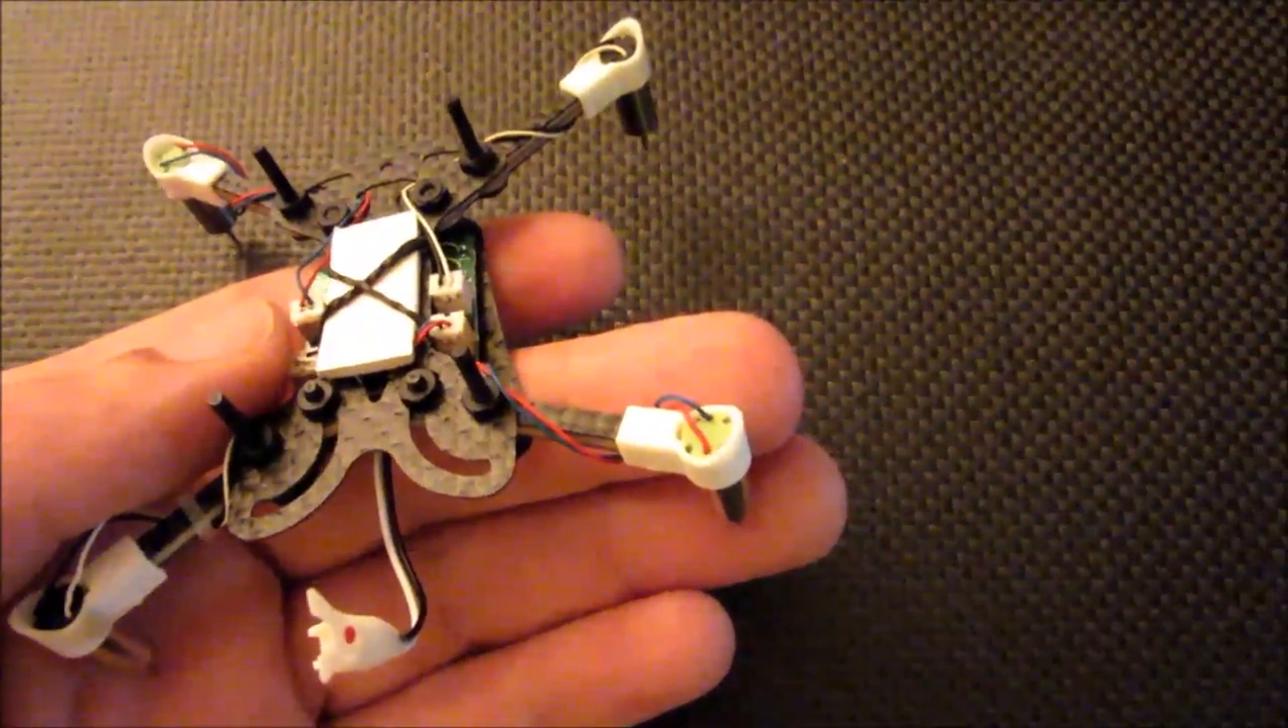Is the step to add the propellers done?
No.